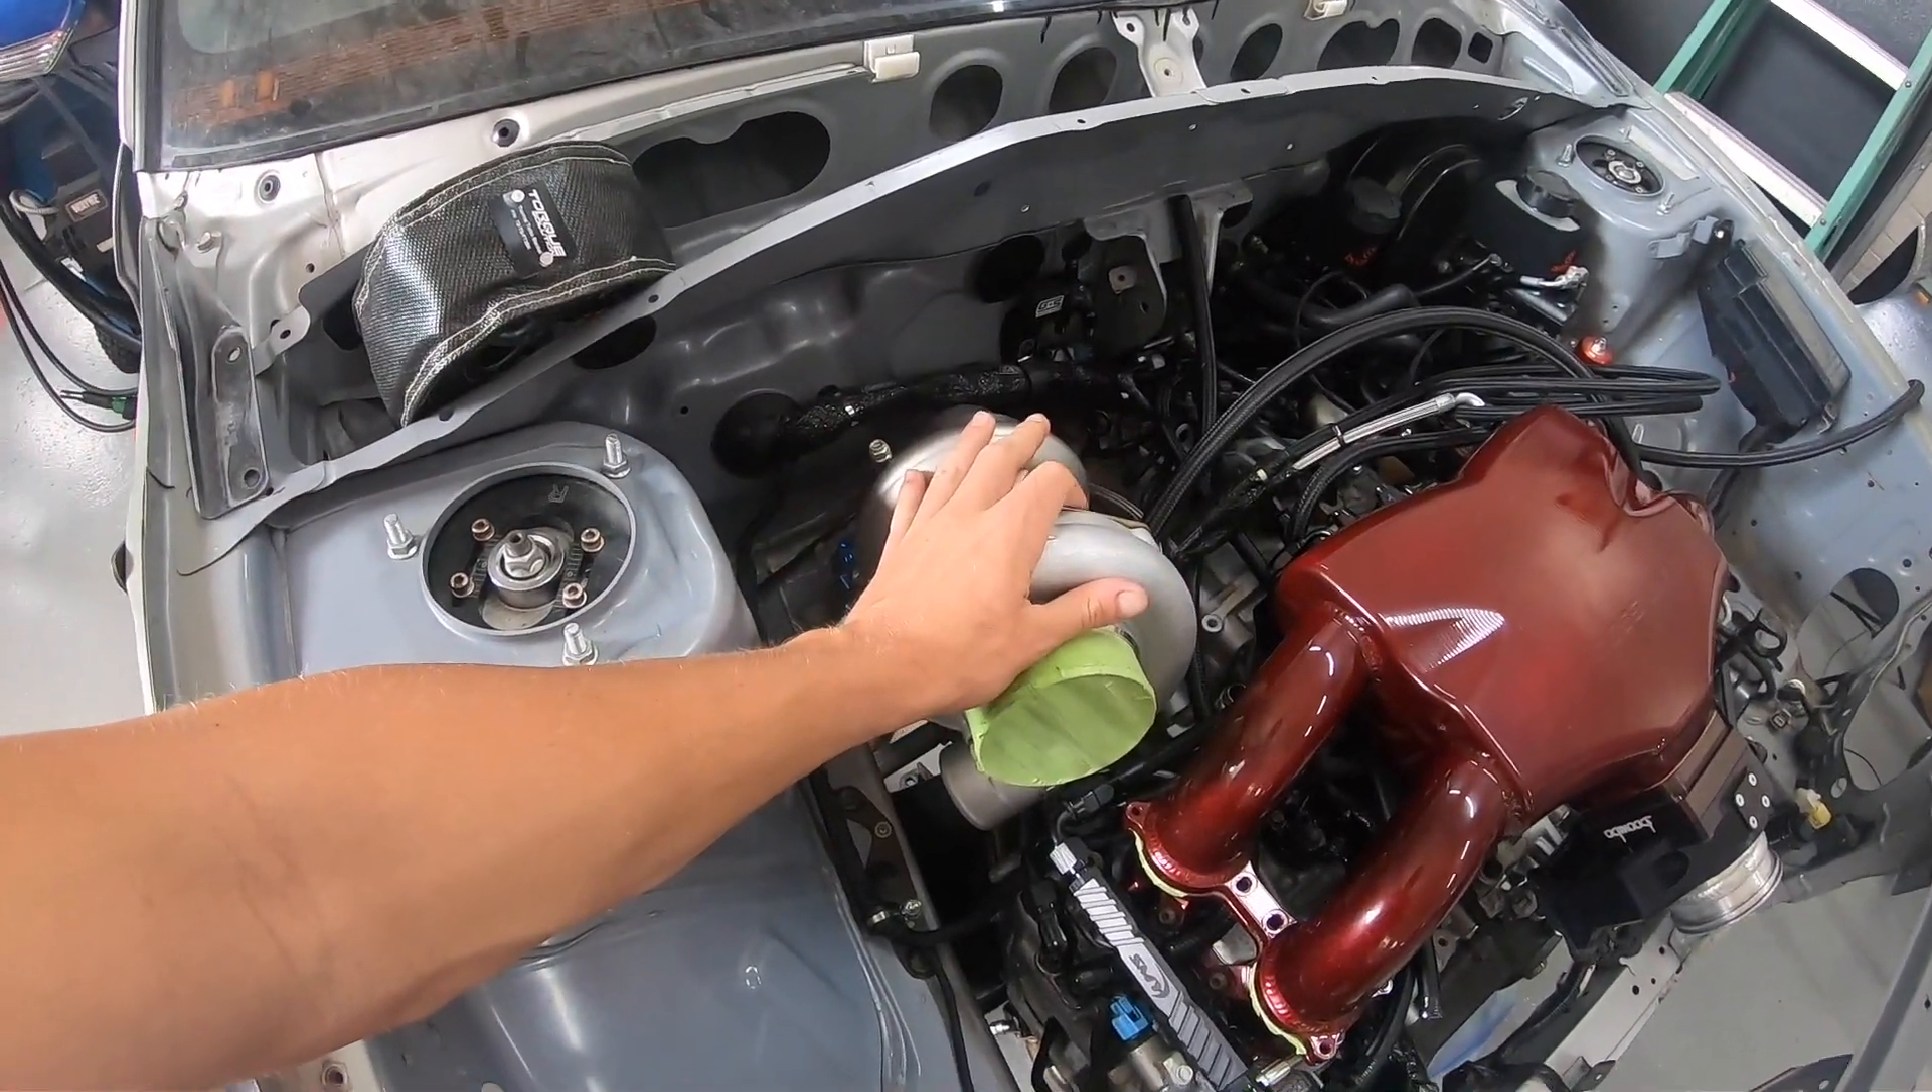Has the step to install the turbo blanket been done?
No.